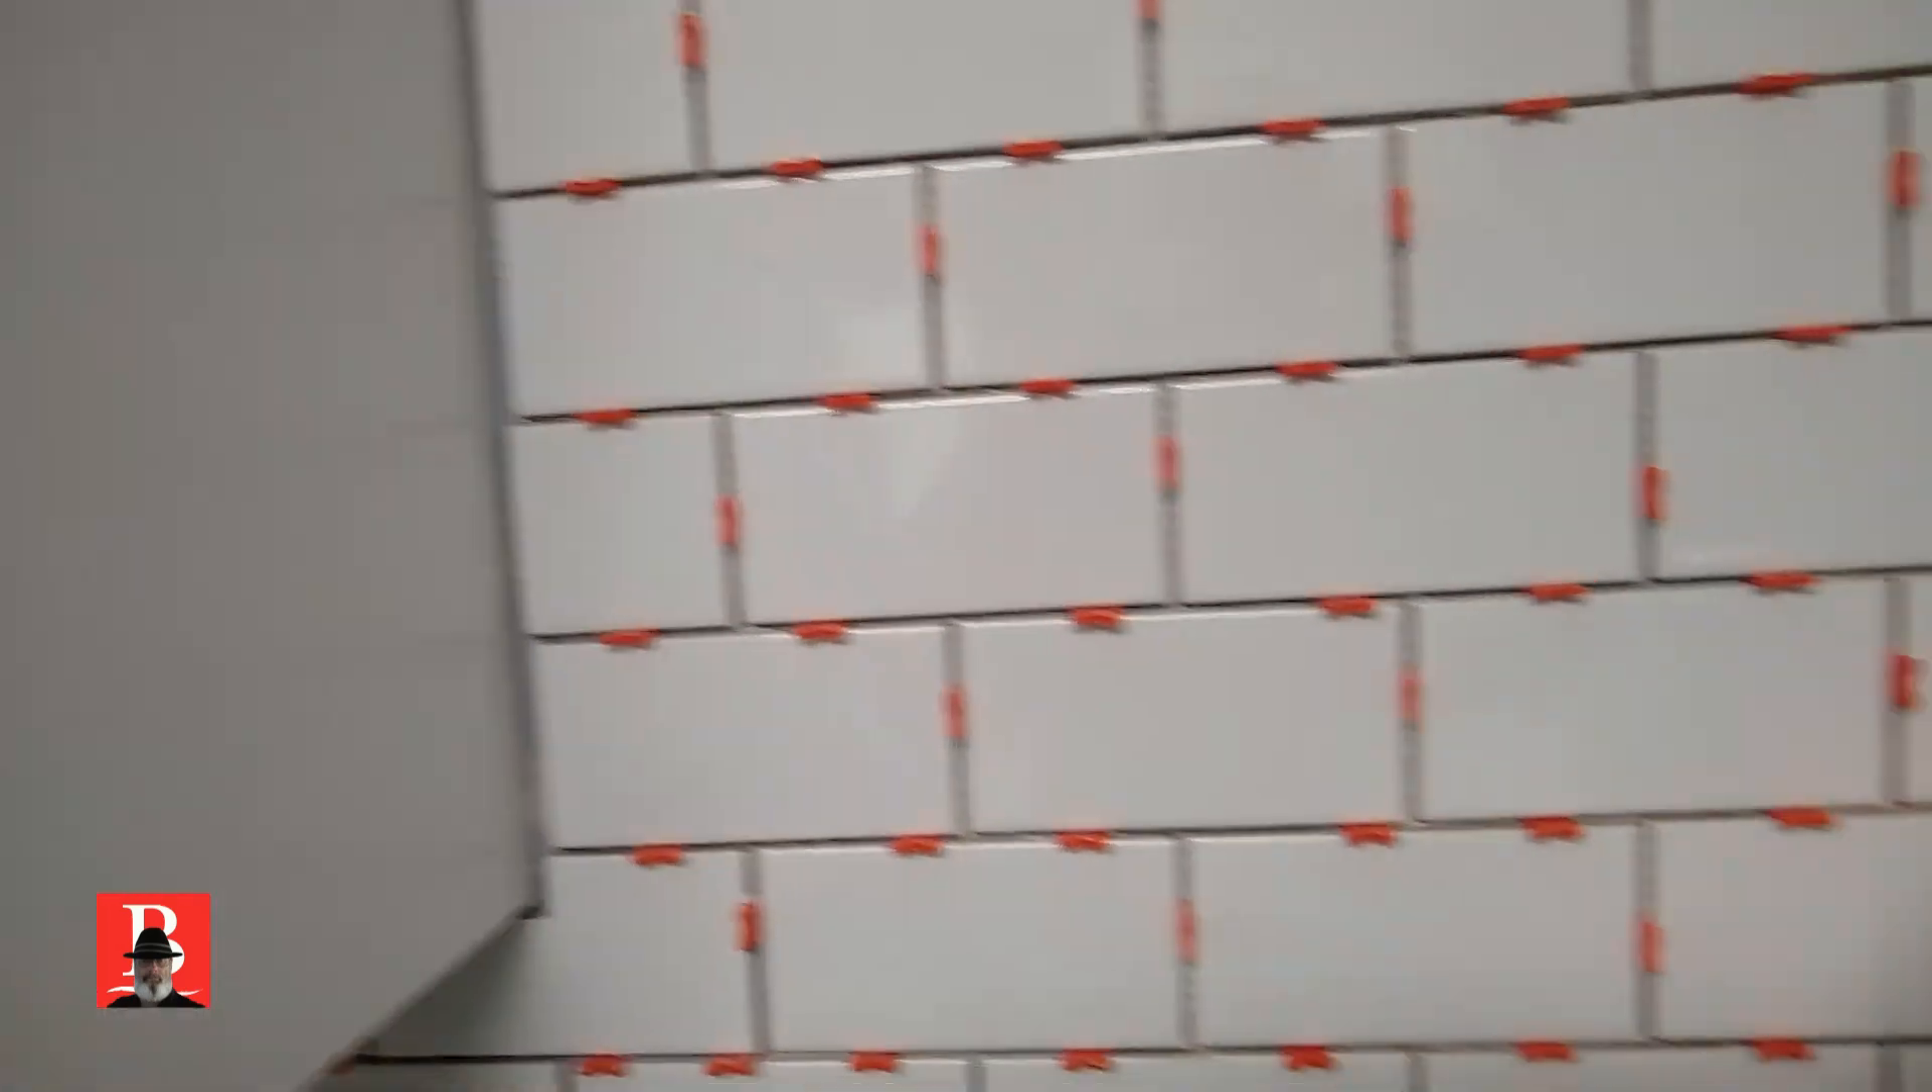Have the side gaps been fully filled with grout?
No.